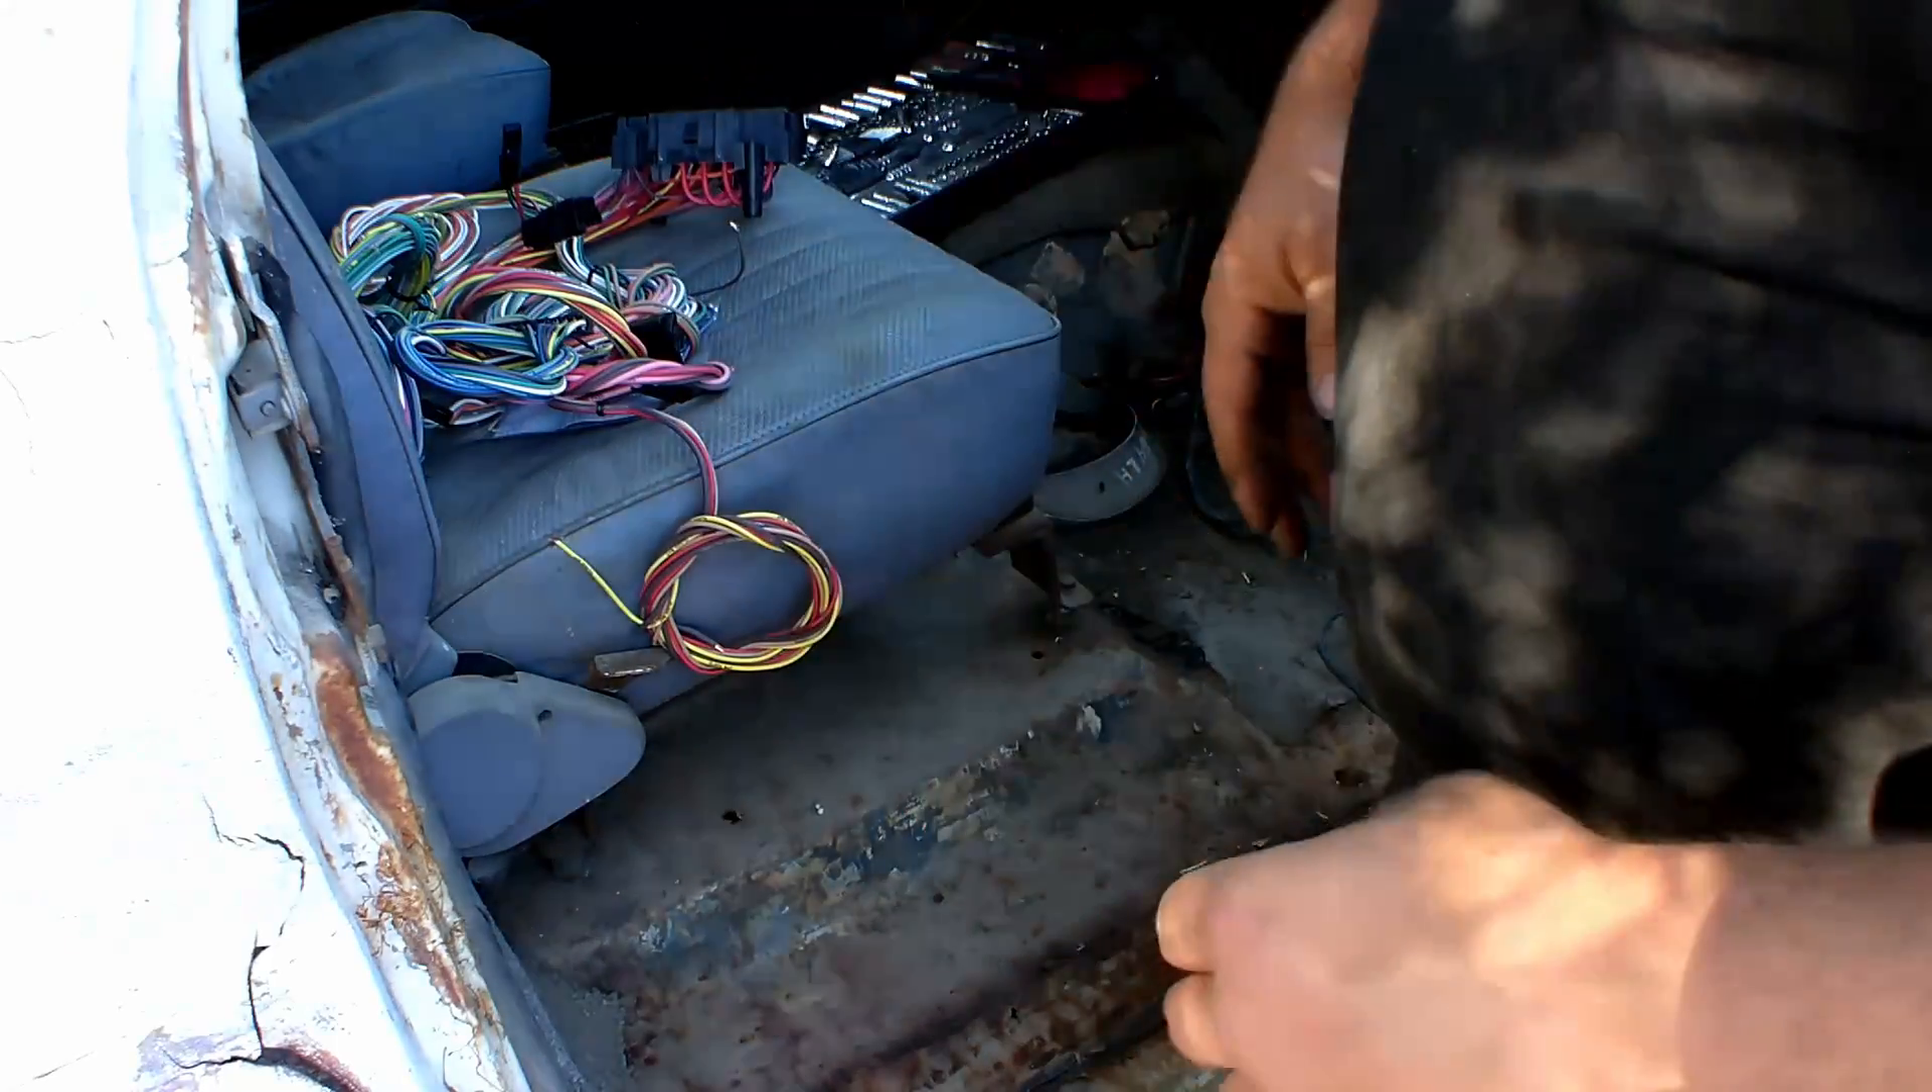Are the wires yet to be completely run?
Yes.